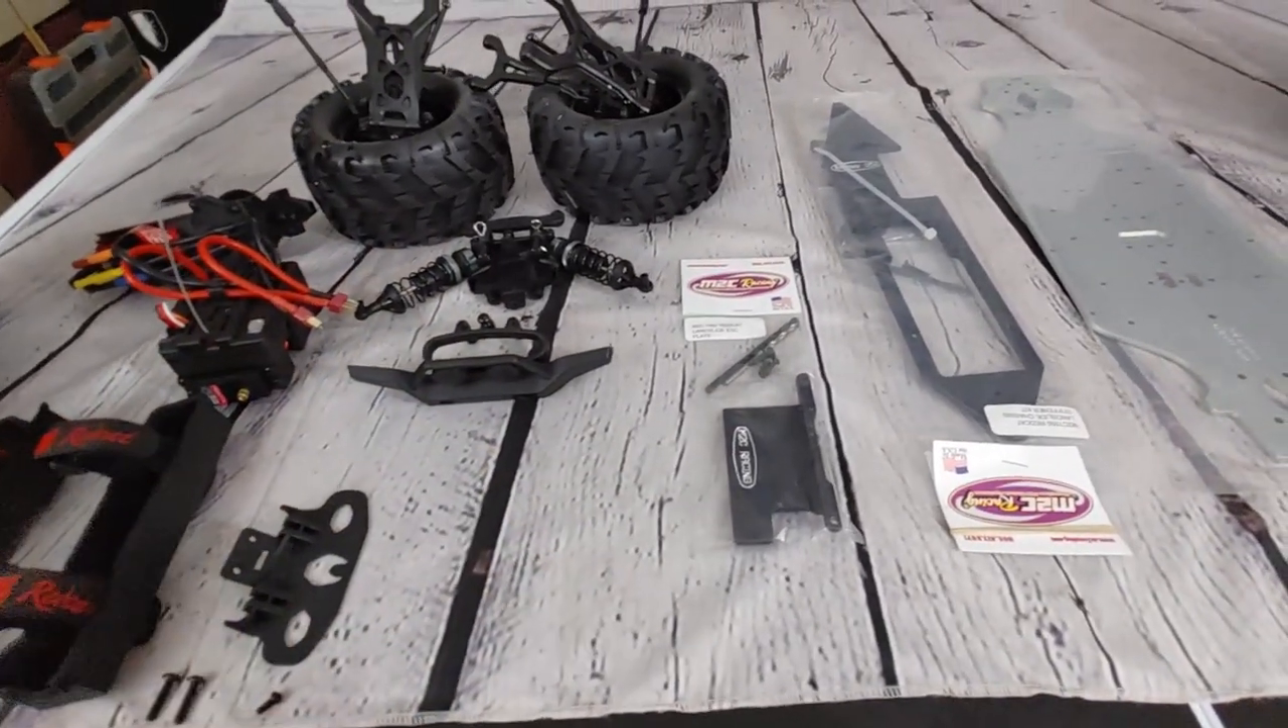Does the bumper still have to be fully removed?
No.